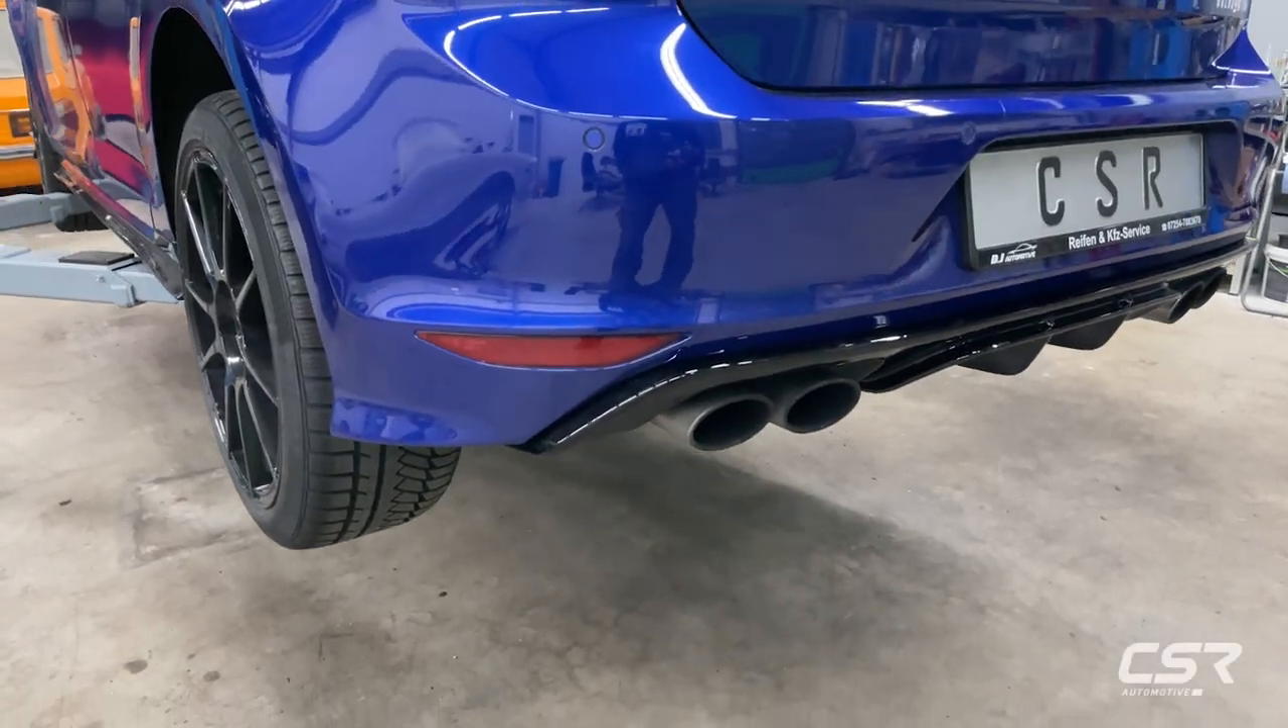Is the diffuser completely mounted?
Yes.